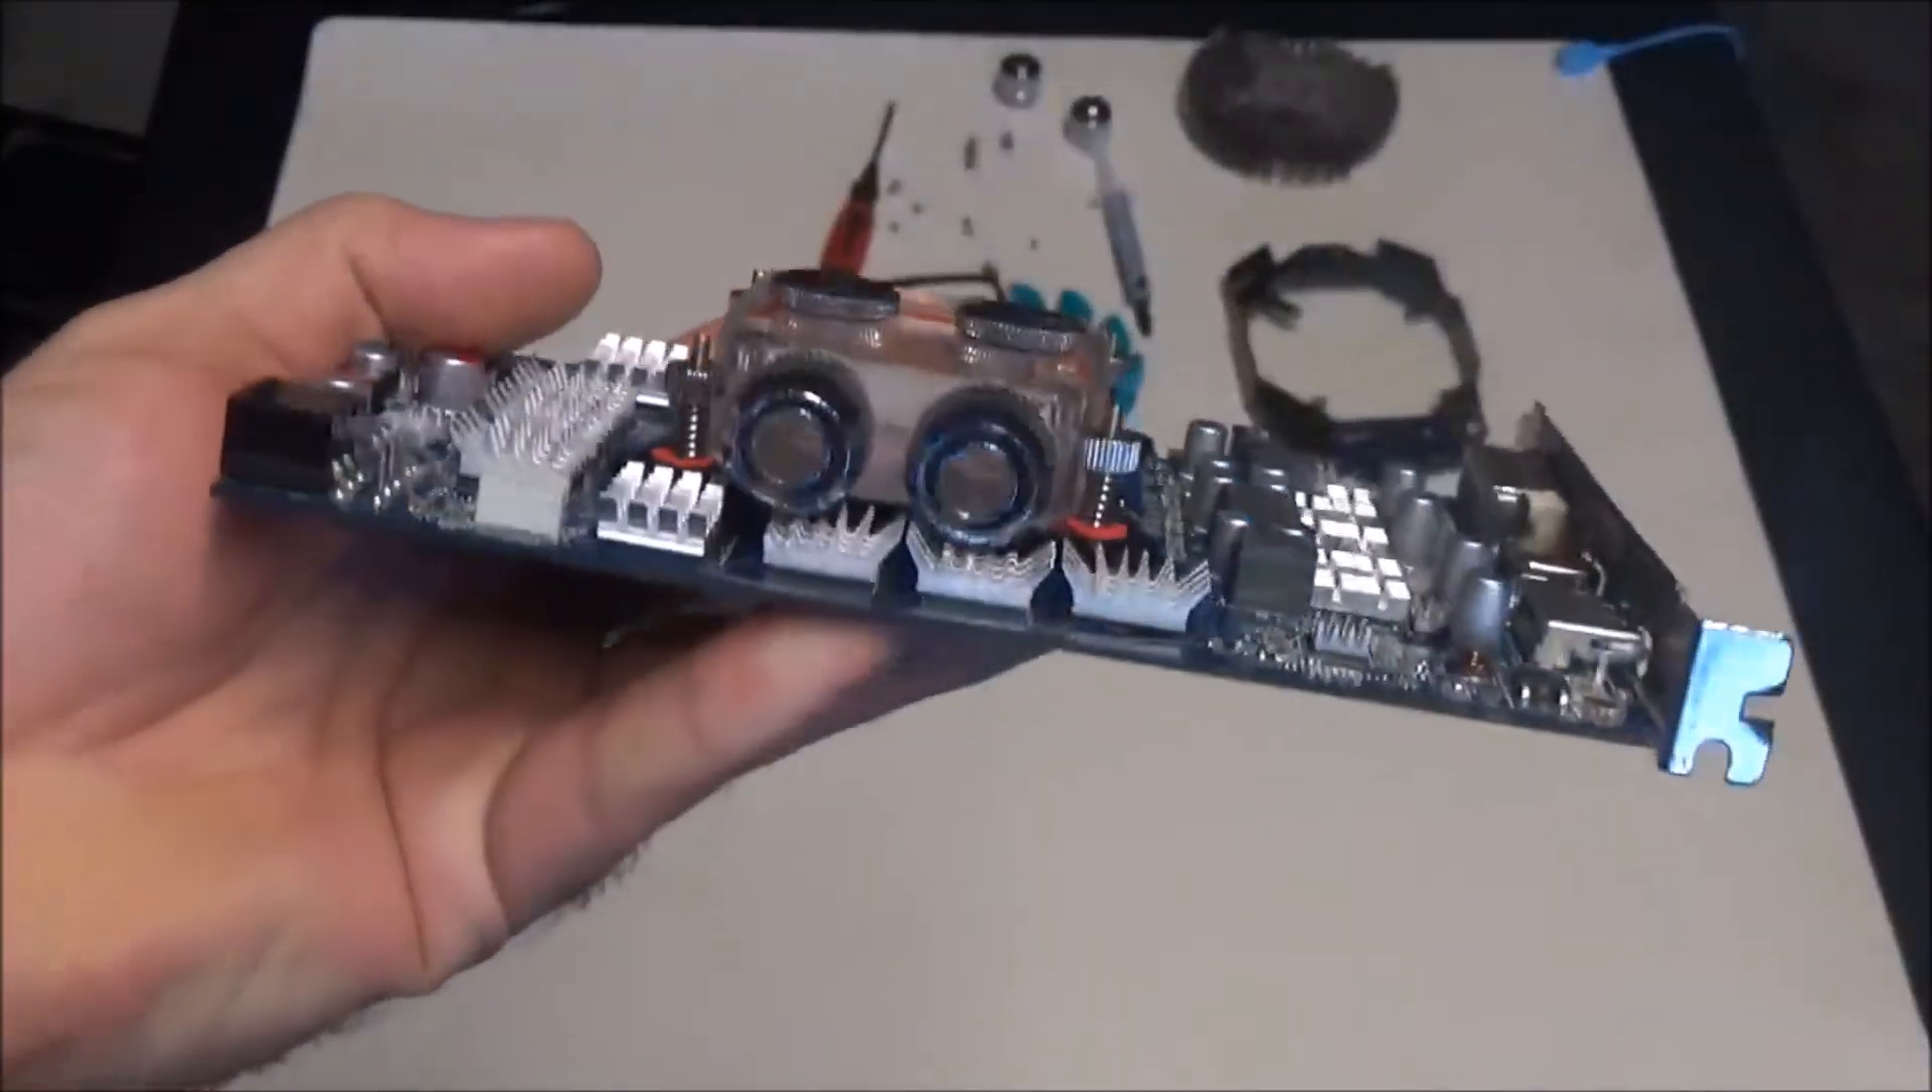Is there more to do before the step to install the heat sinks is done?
No.